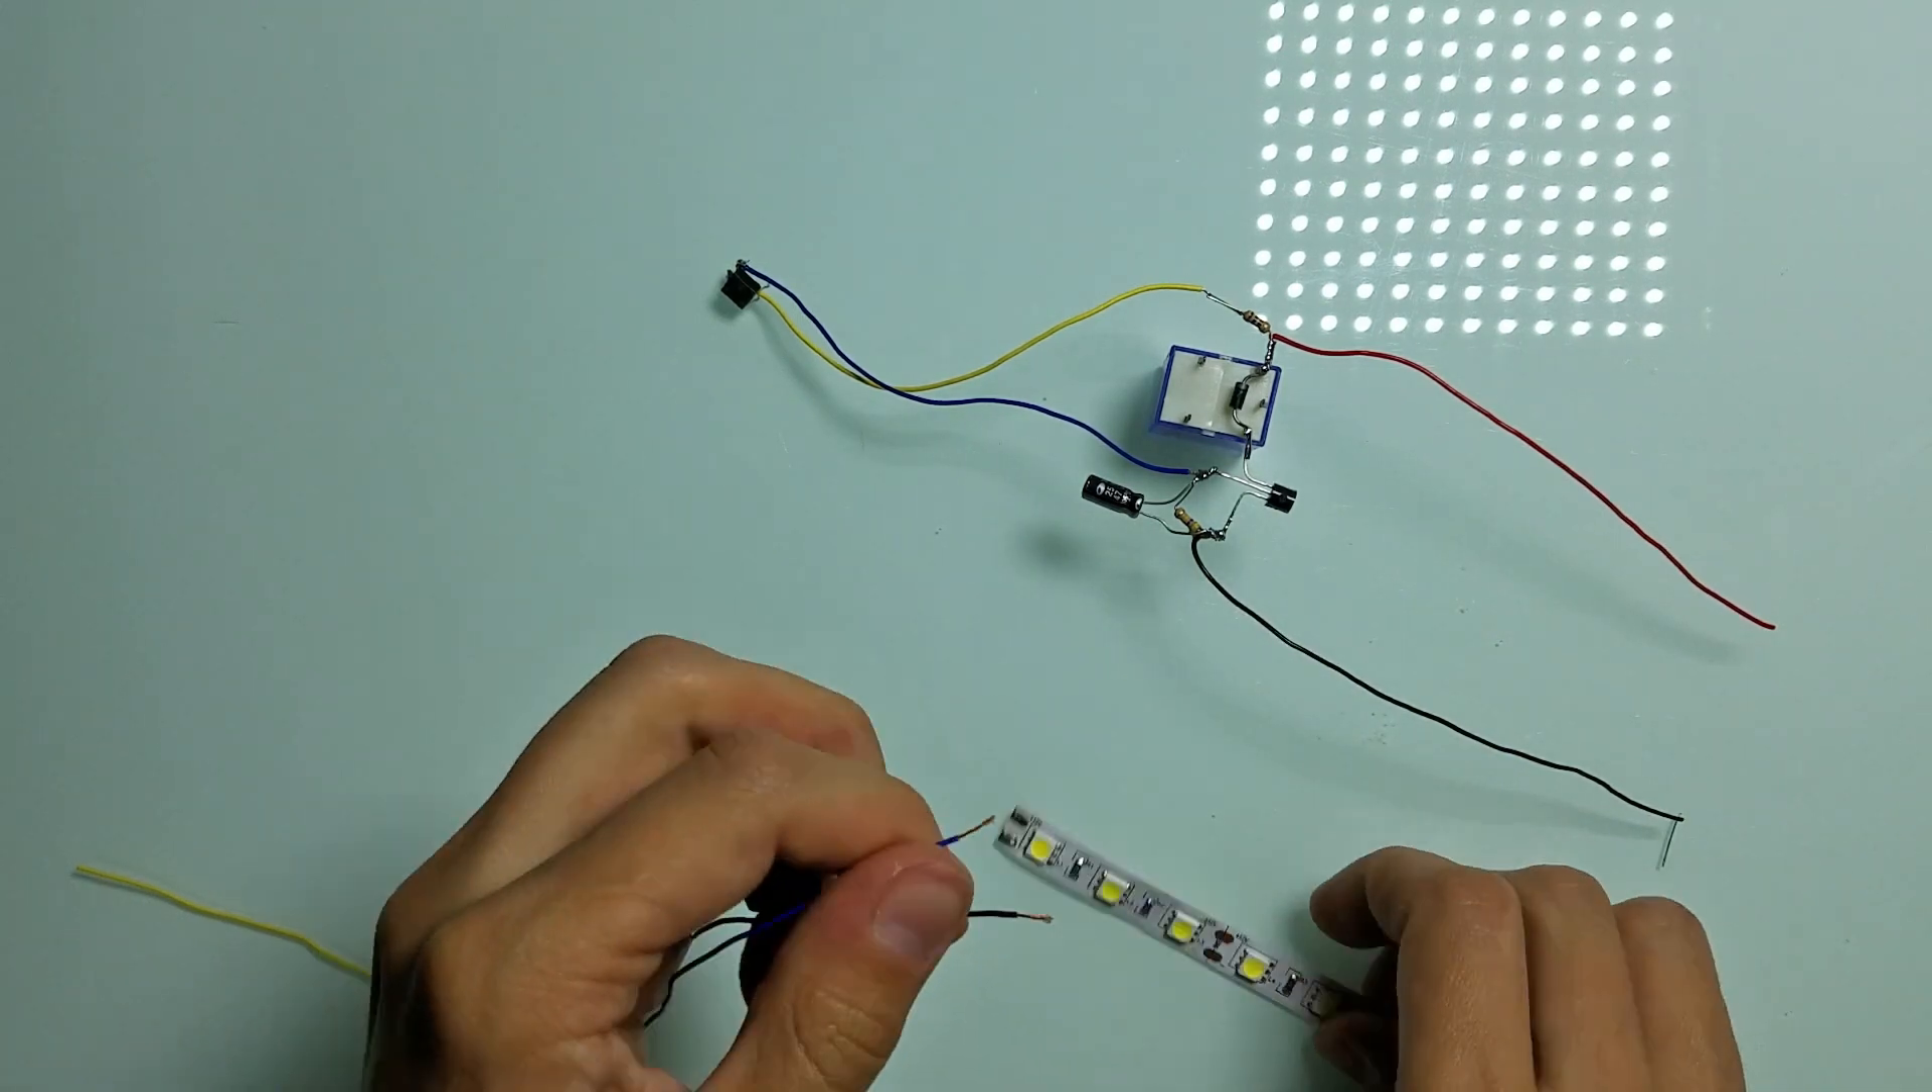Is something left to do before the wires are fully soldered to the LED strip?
Yes.